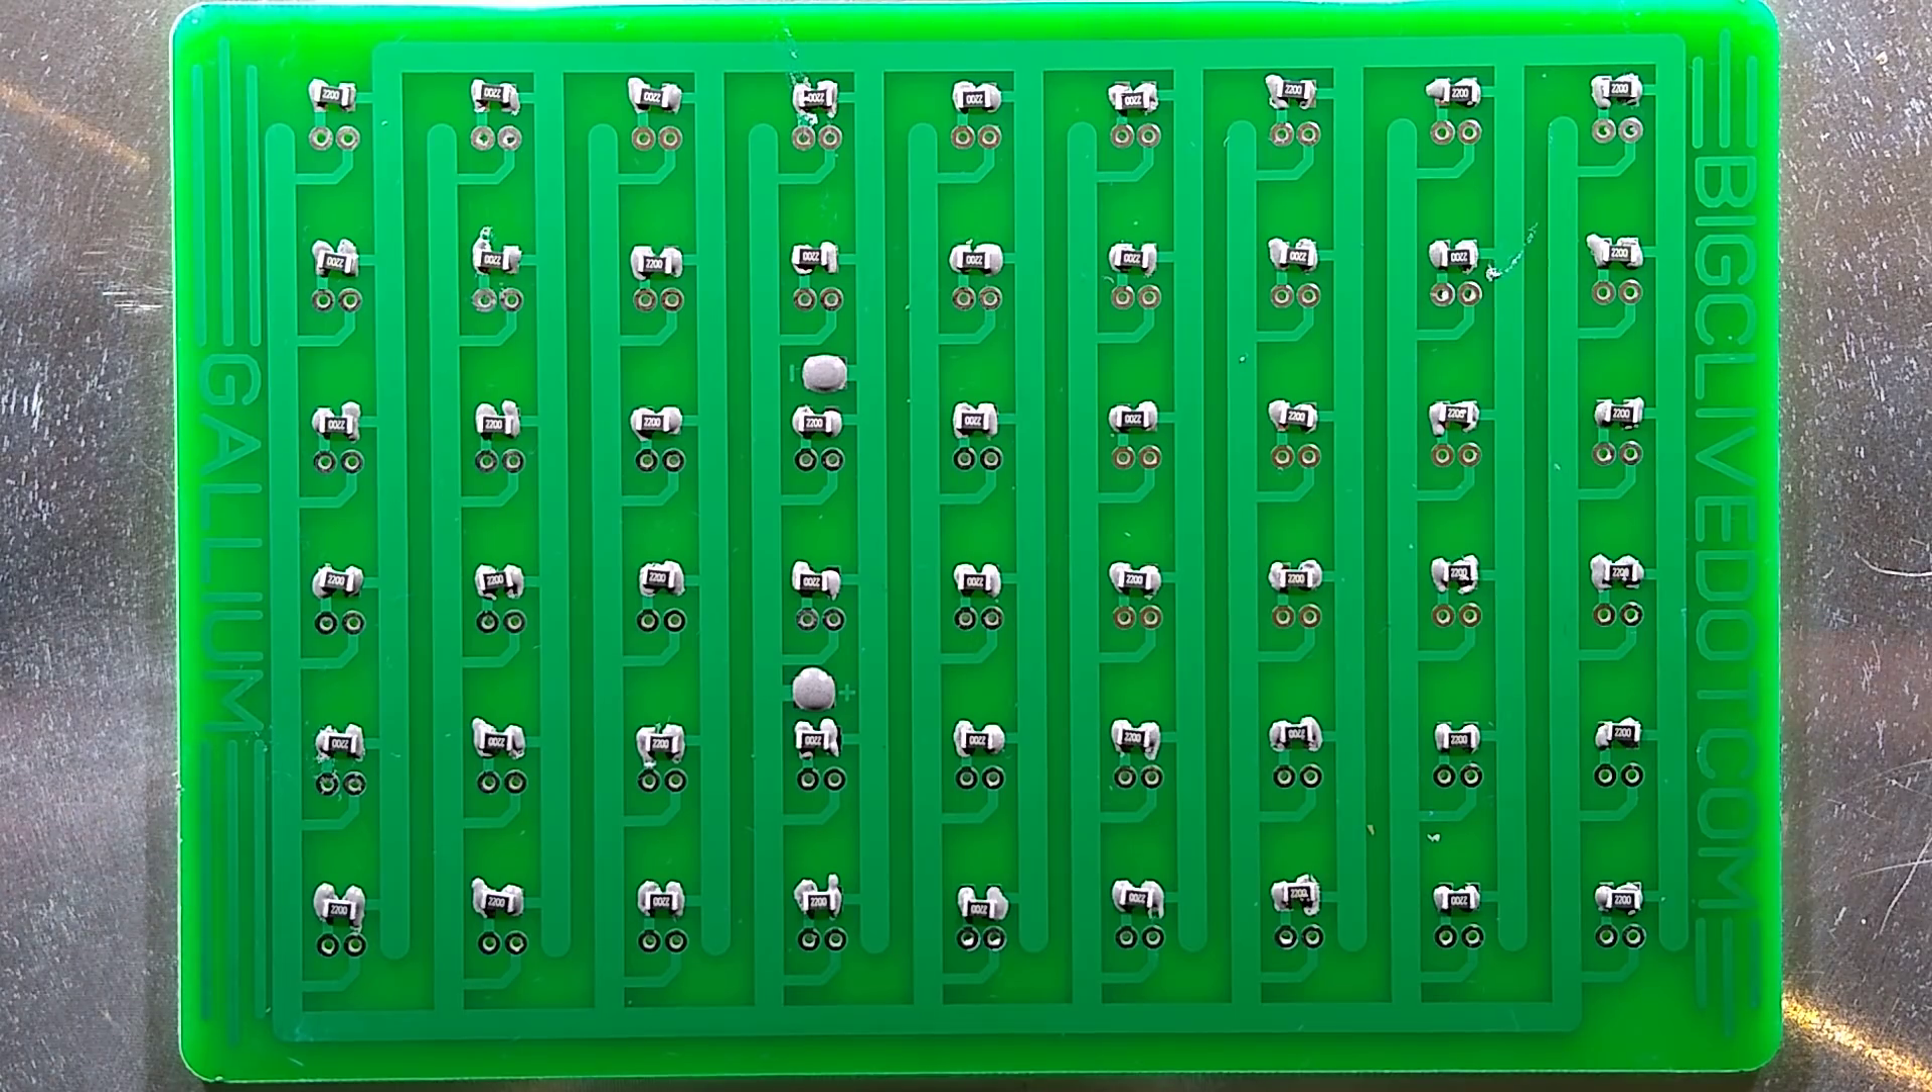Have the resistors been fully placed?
Yes.